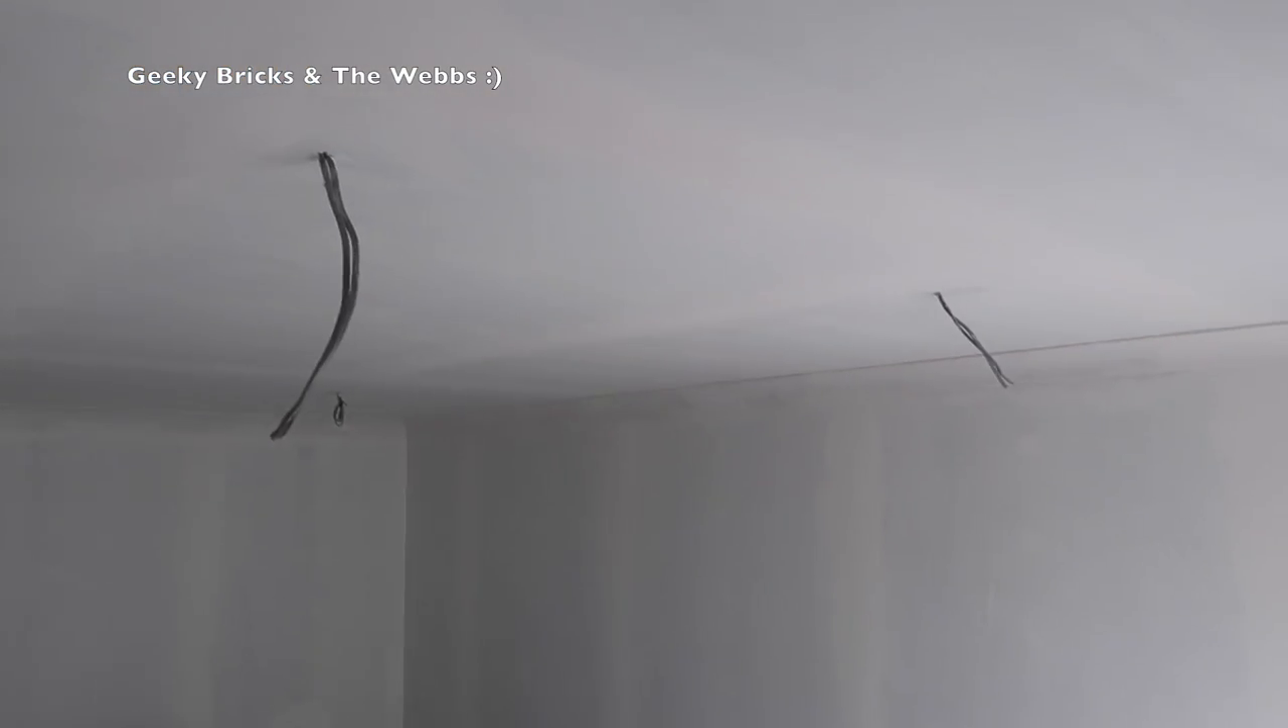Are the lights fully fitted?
No.